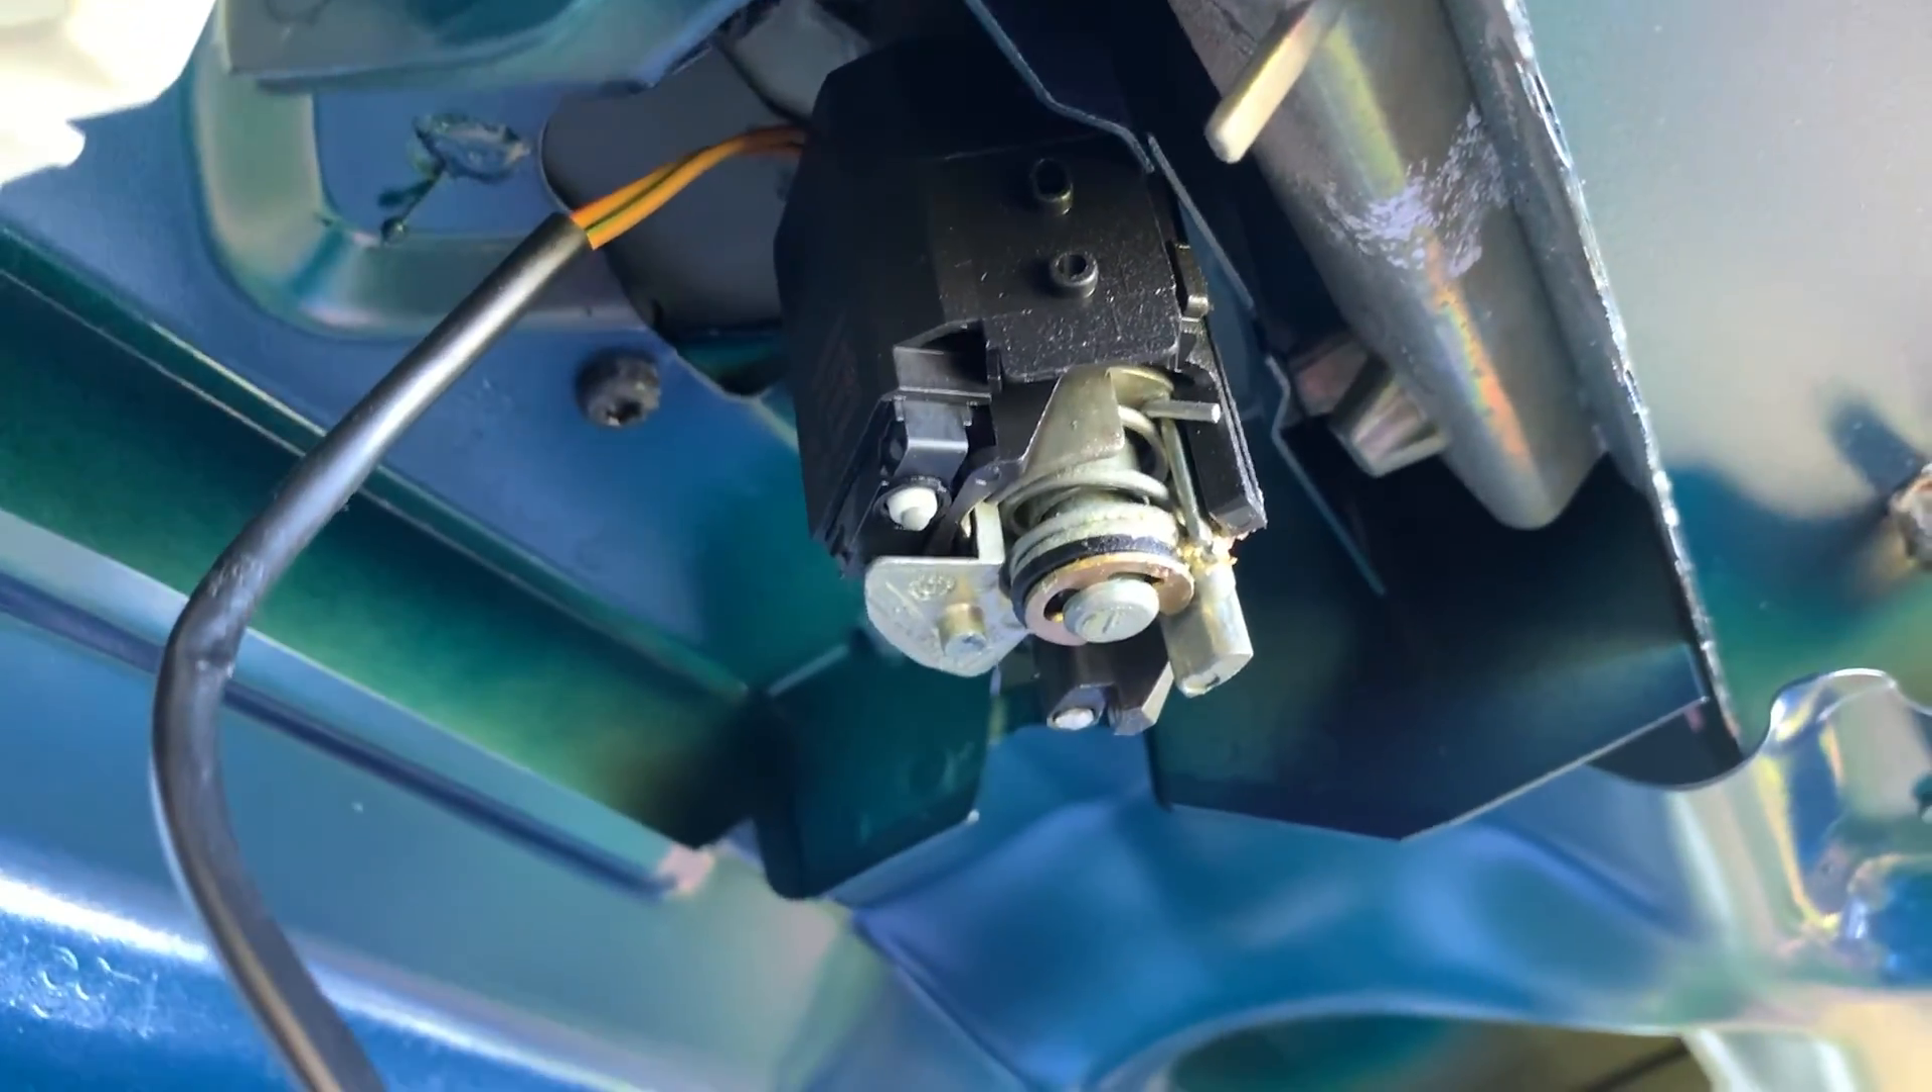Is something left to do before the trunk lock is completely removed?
Yes.